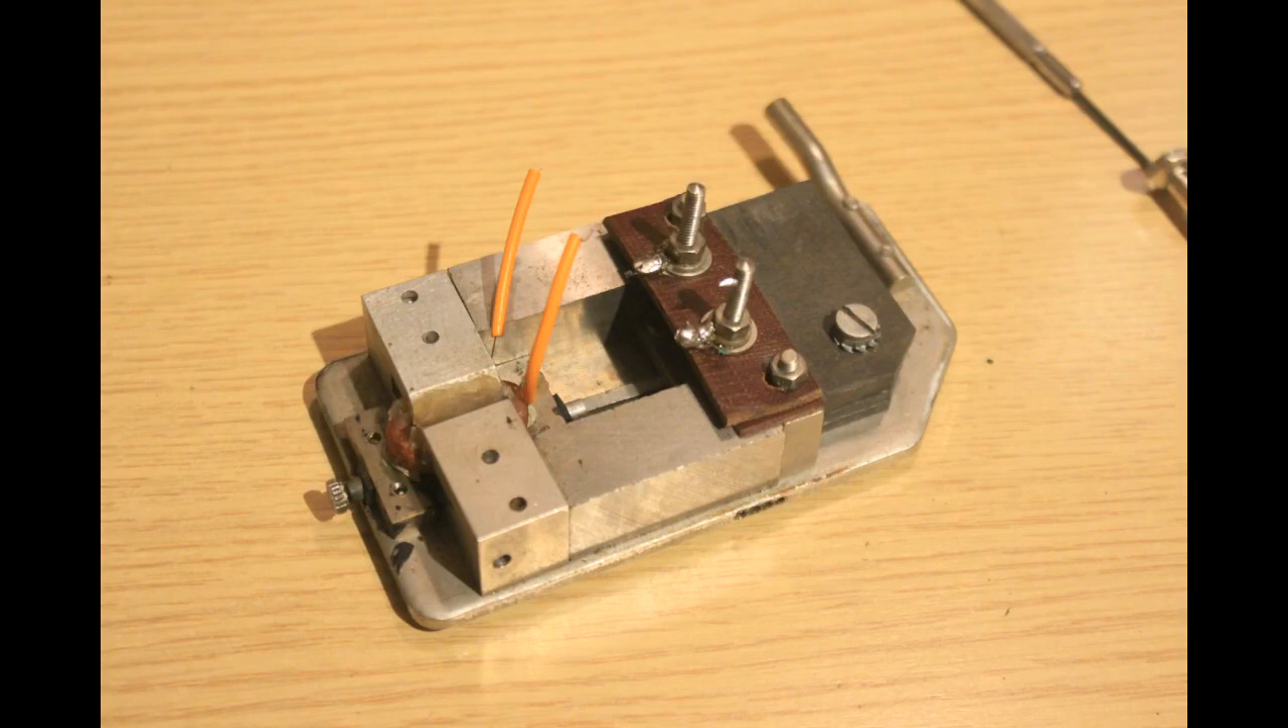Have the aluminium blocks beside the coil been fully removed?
No.